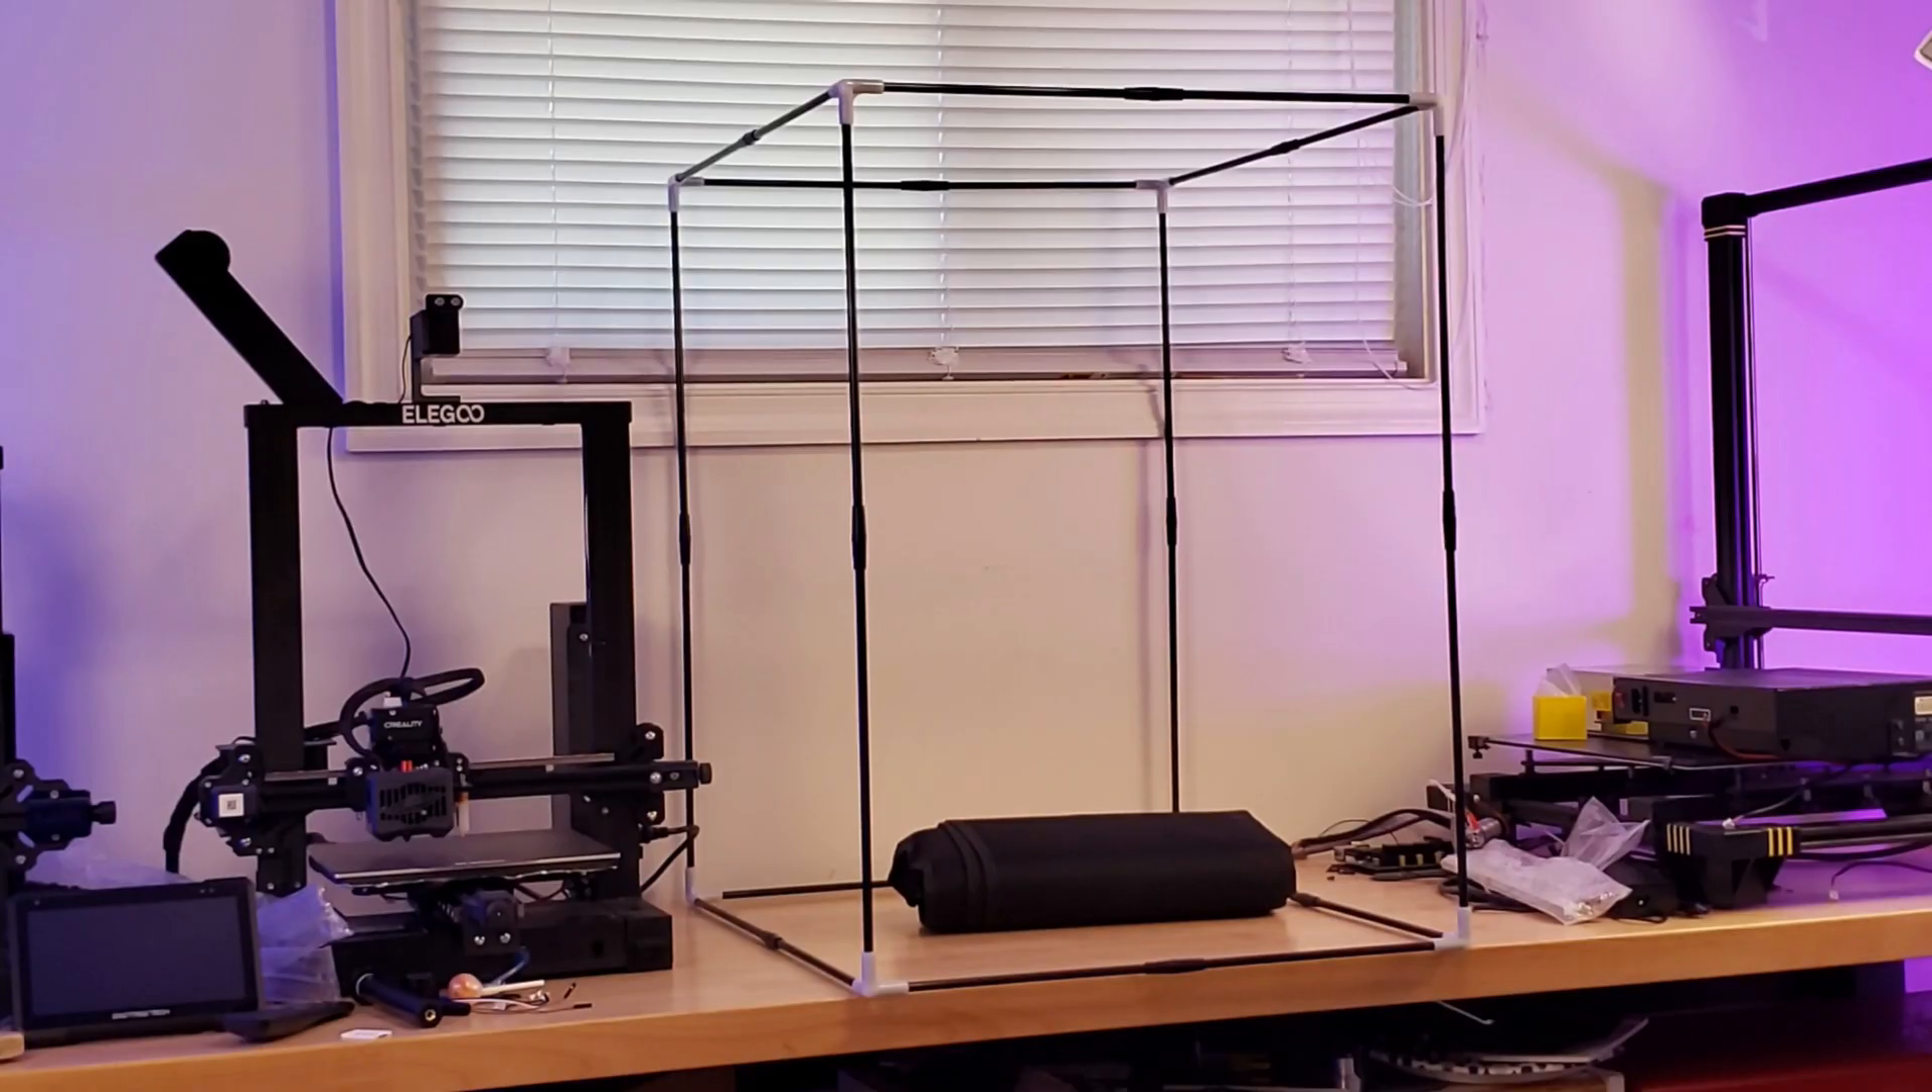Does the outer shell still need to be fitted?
Yes.